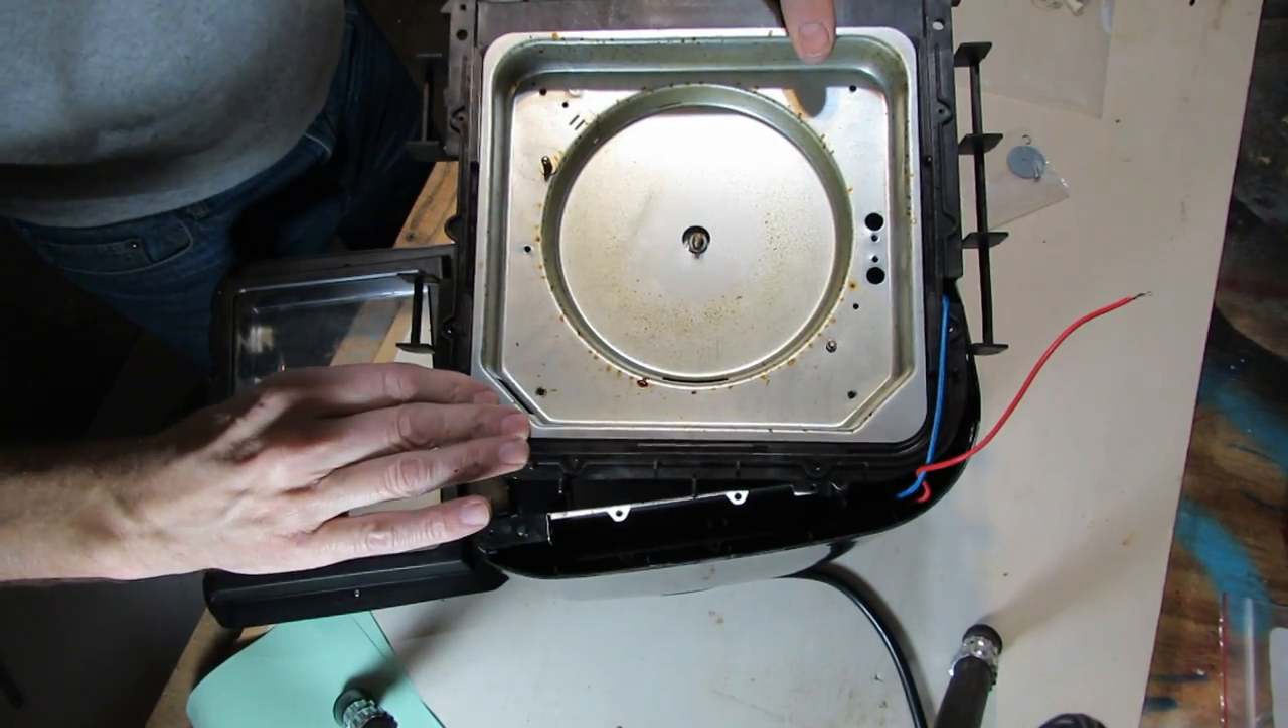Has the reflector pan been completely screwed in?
No.